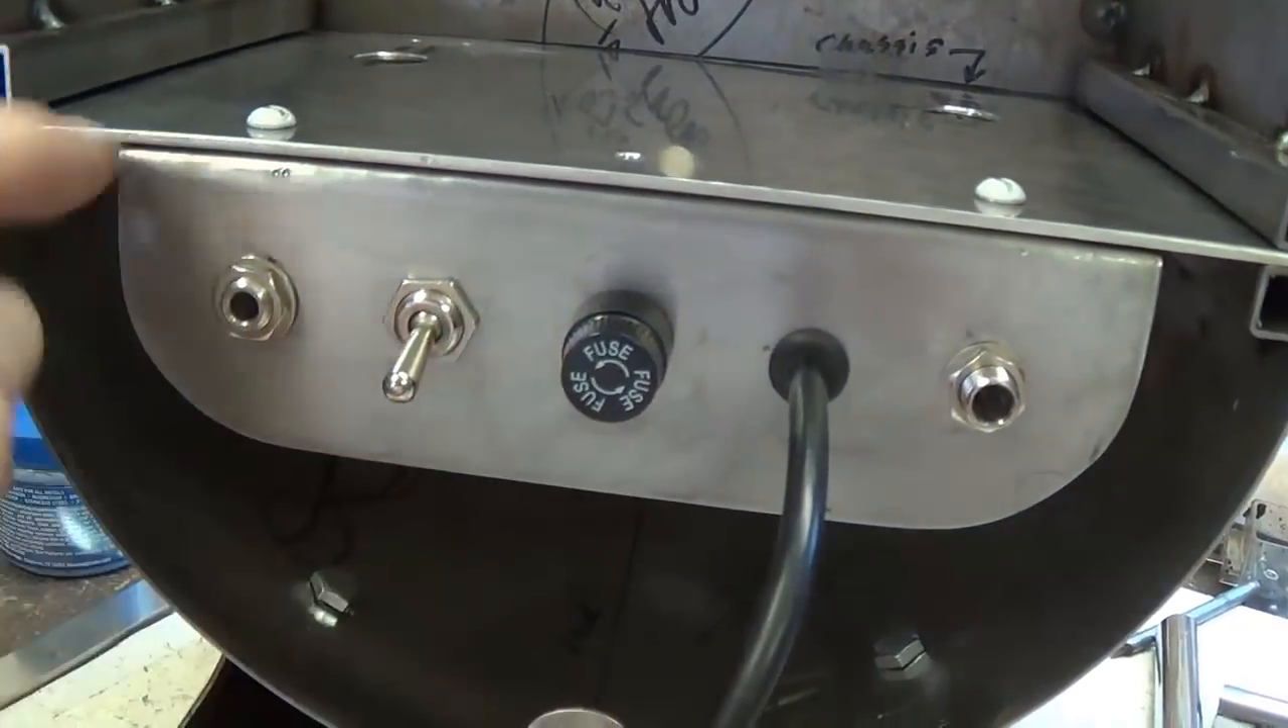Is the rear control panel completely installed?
Yes.